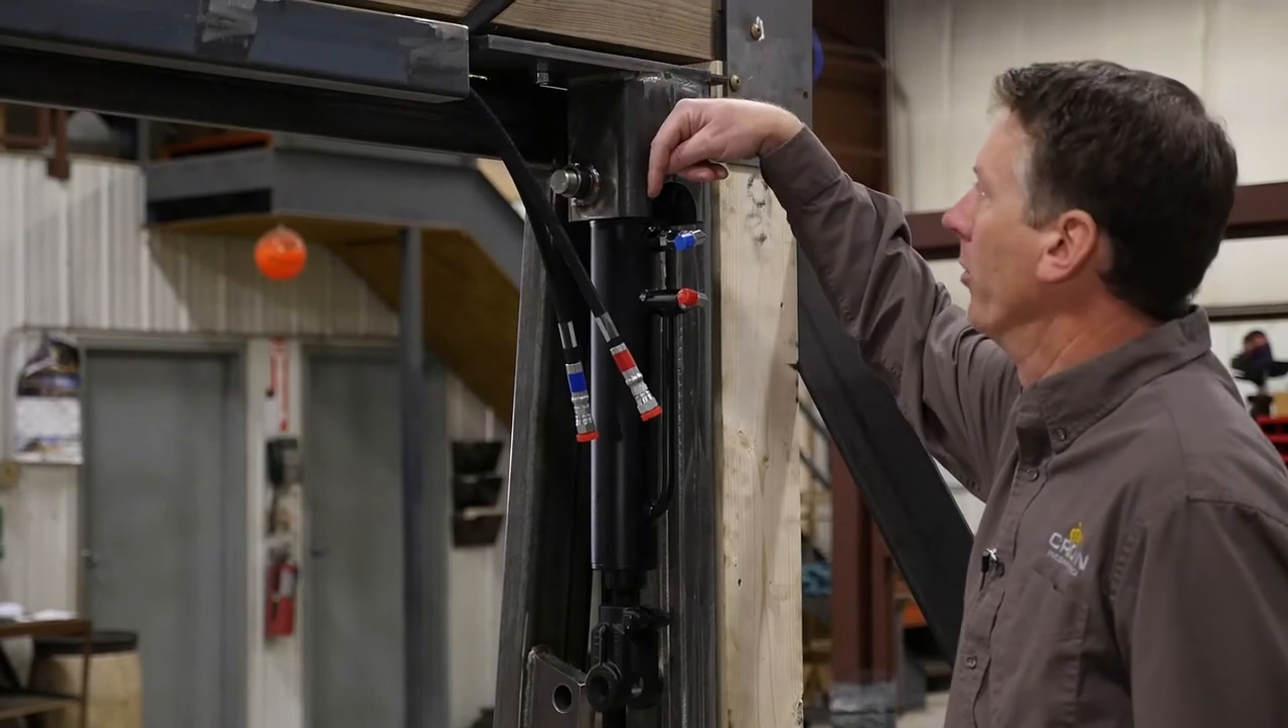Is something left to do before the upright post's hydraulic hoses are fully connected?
Yes.